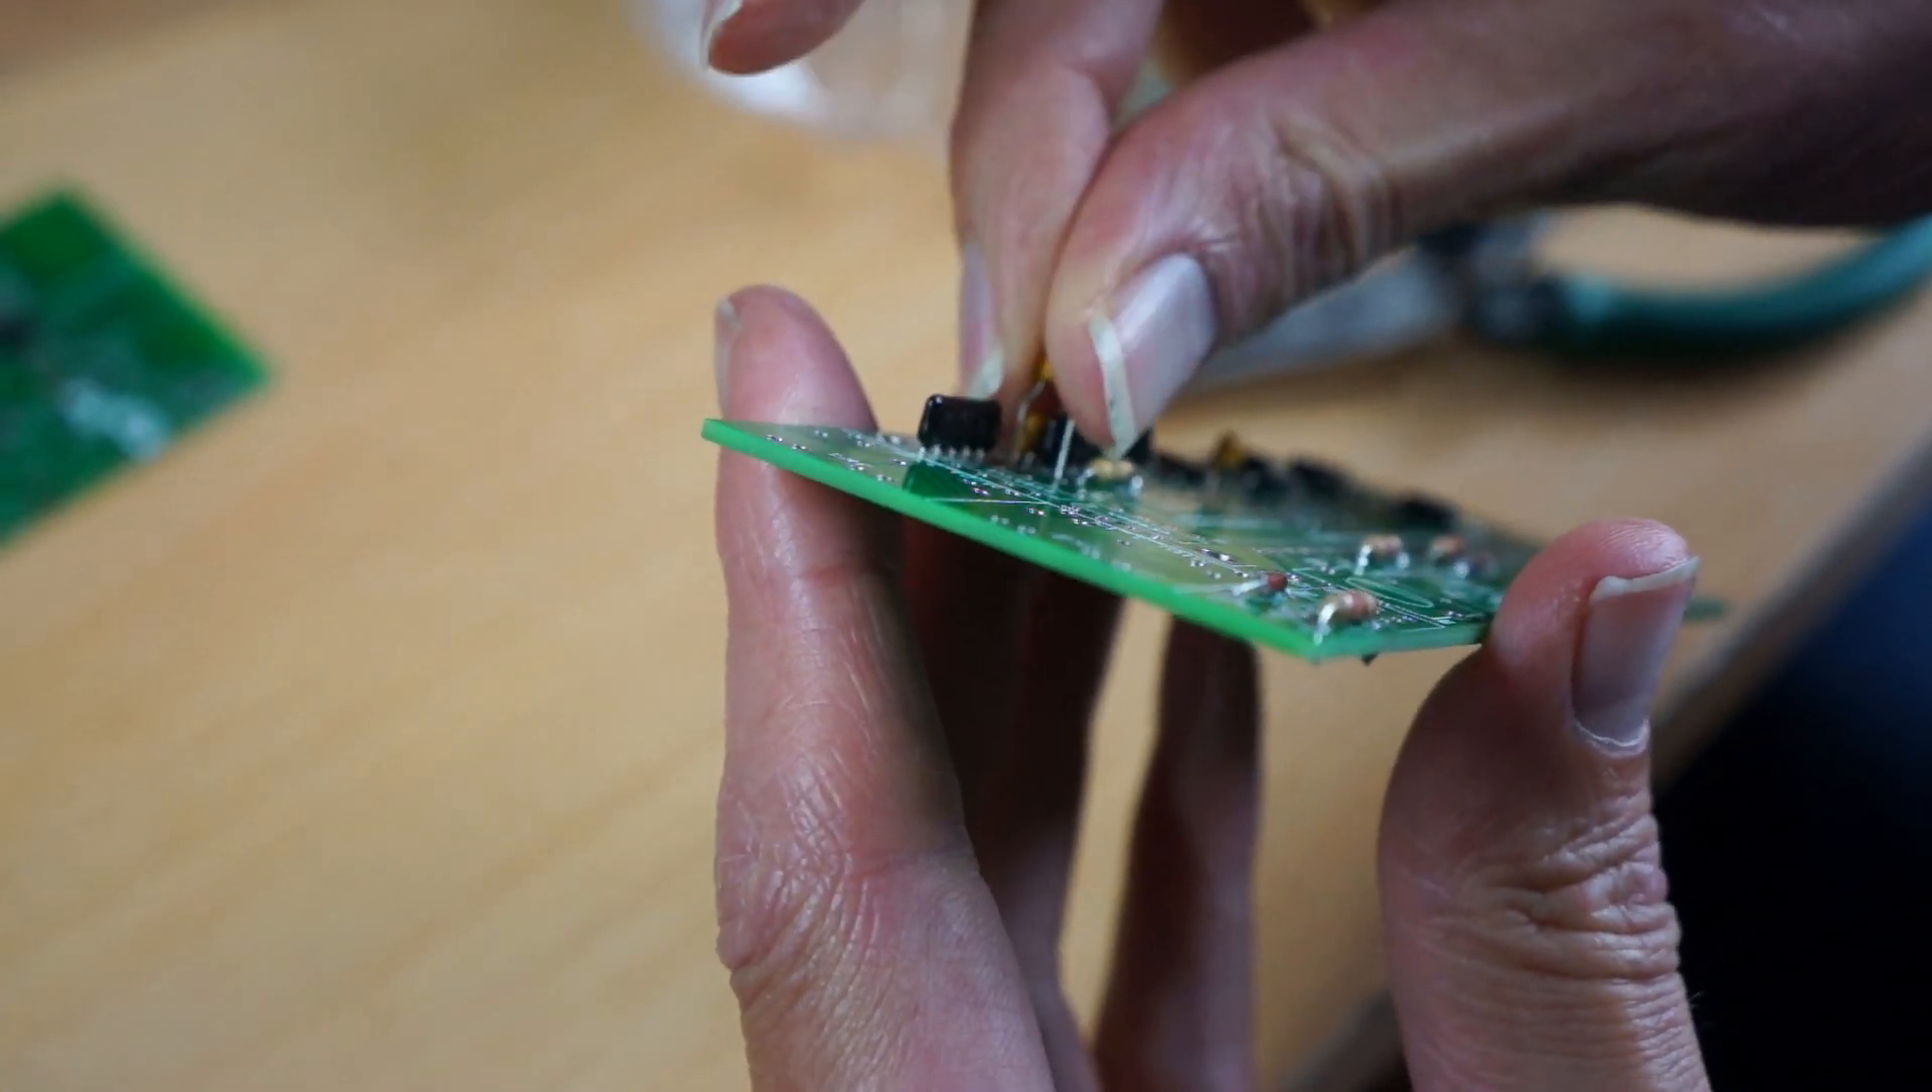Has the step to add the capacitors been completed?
No.